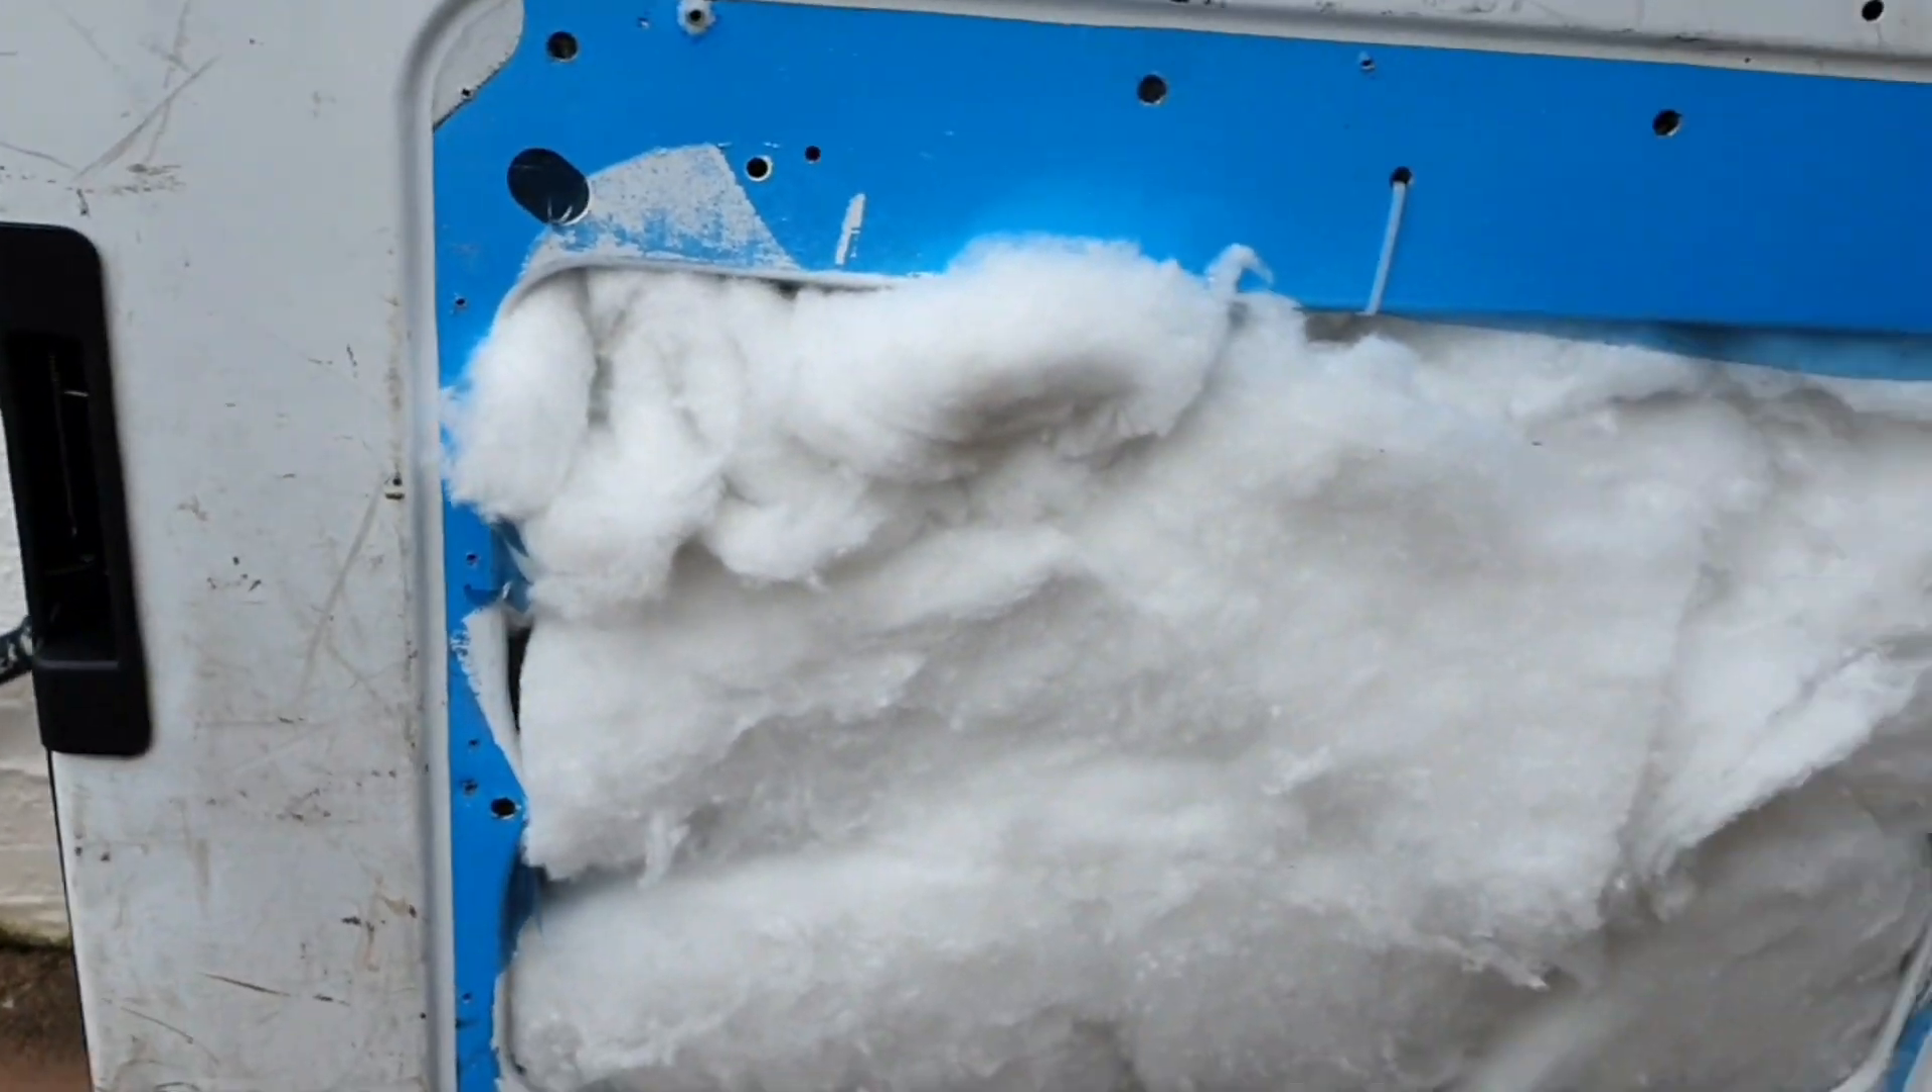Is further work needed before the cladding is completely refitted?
Yes.